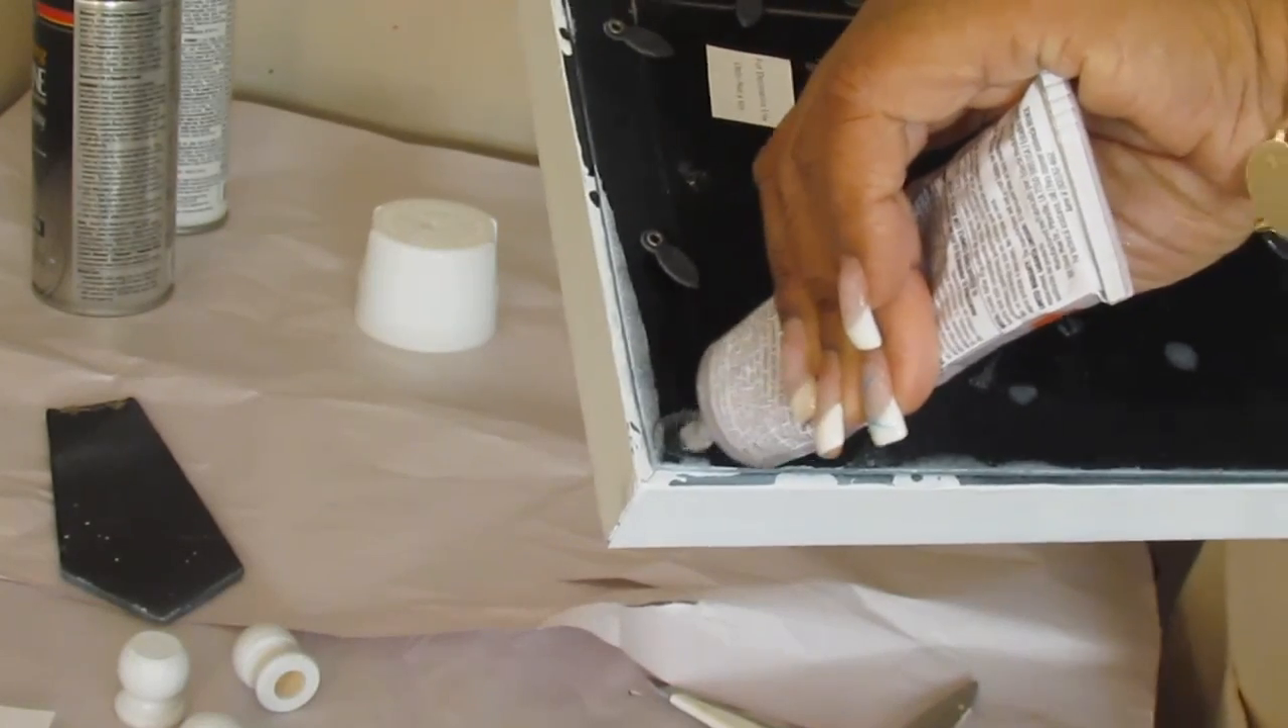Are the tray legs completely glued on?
No.